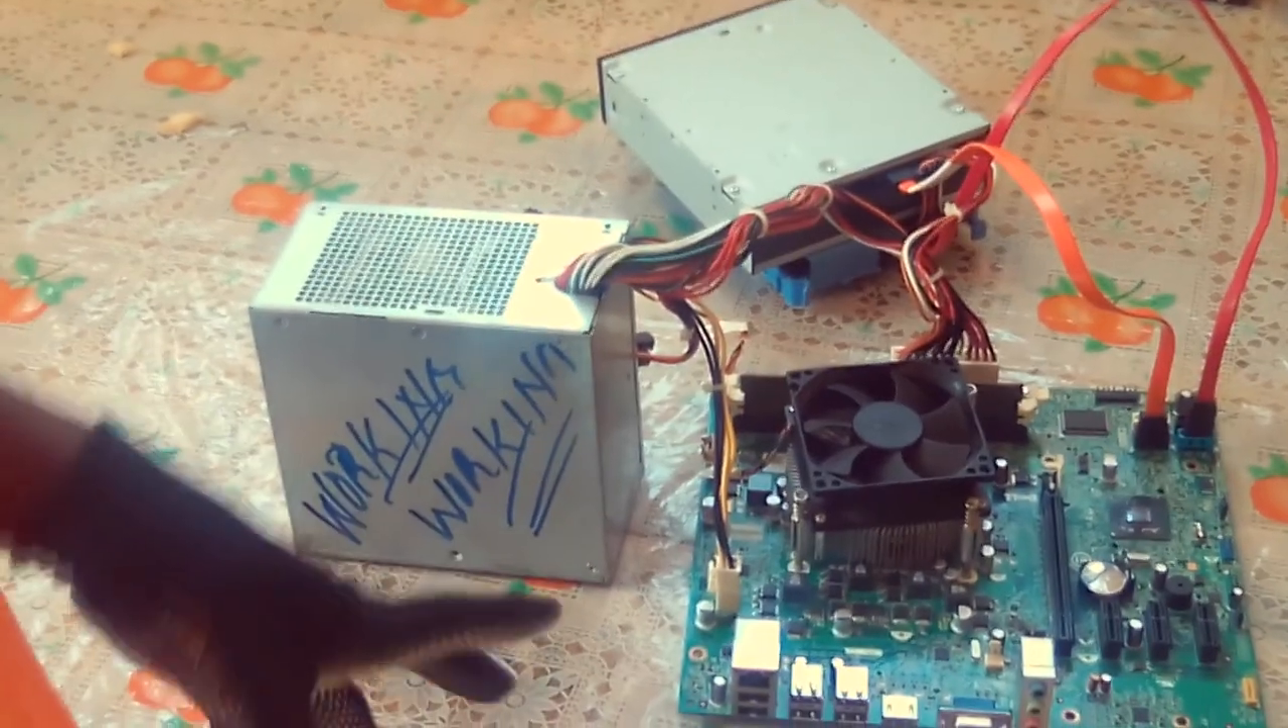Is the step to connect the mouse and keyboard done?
No.